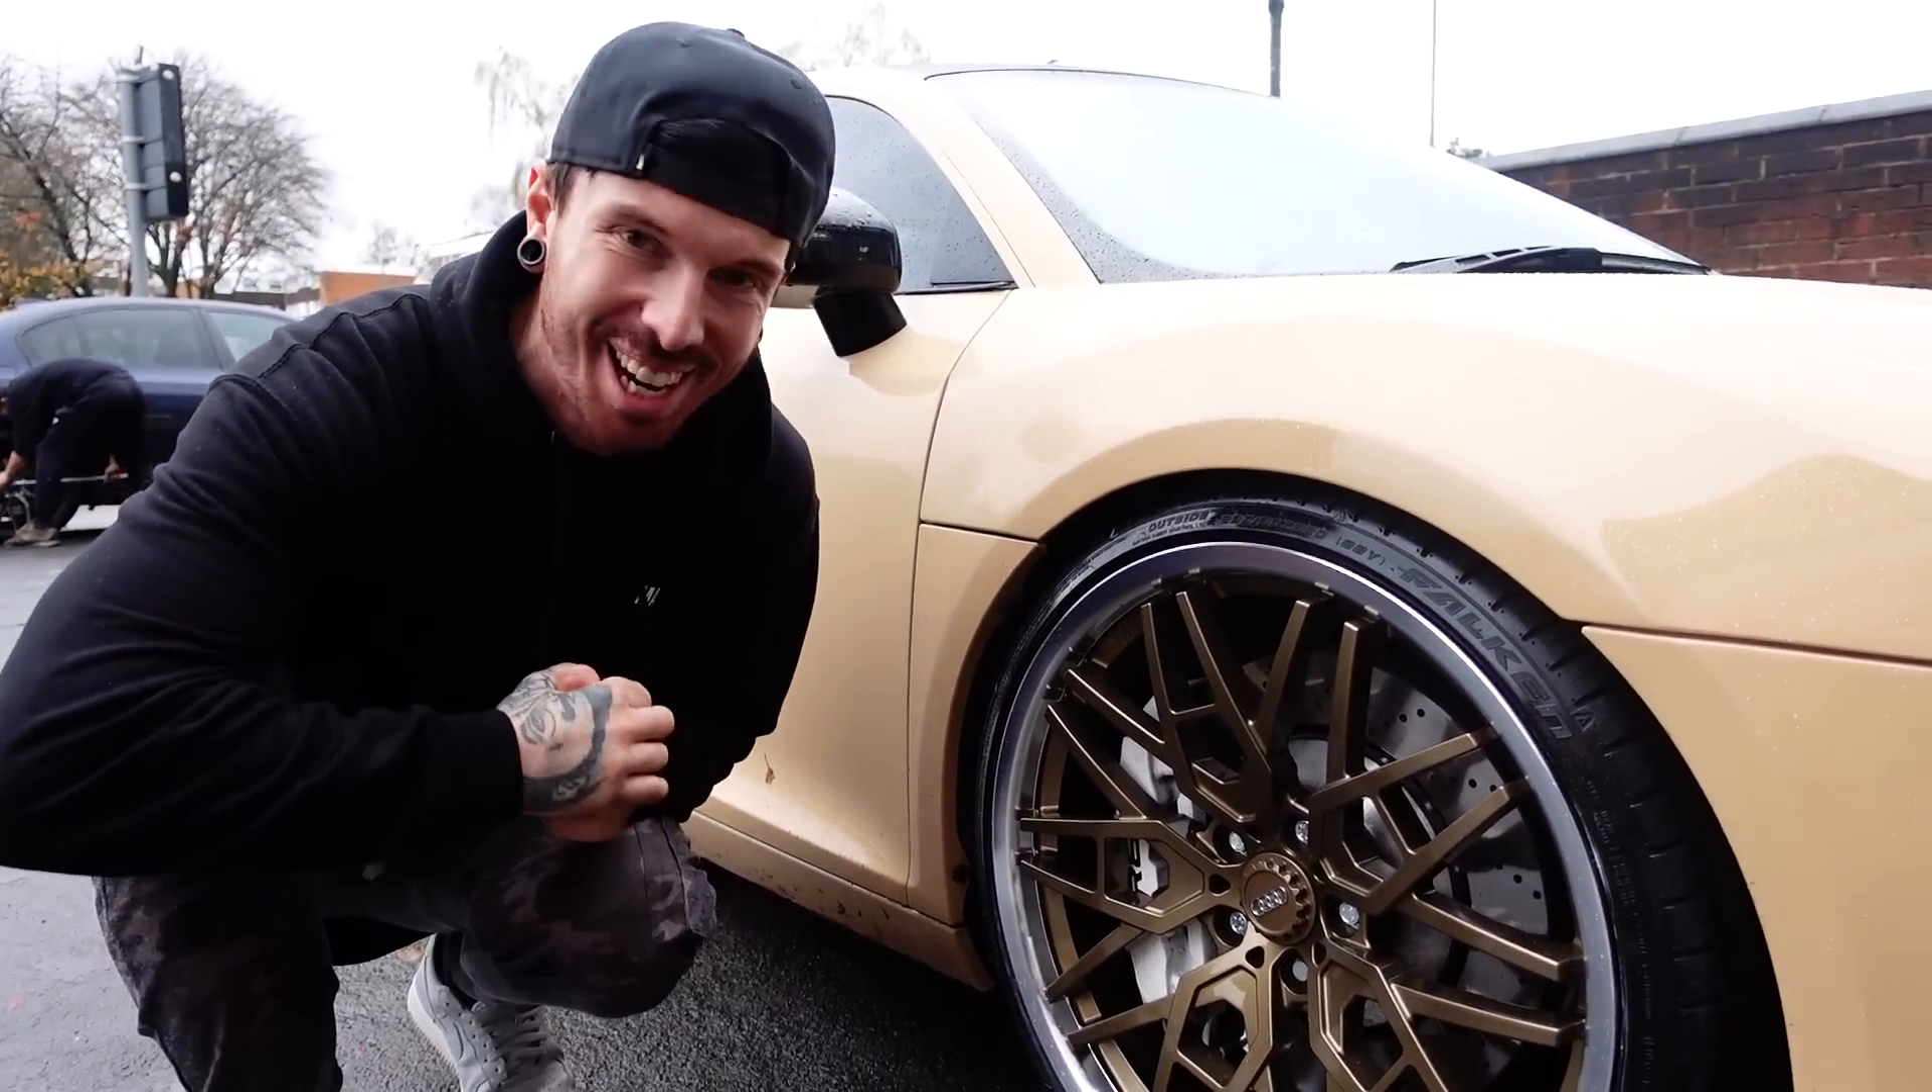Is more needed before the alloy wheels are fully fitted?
No.